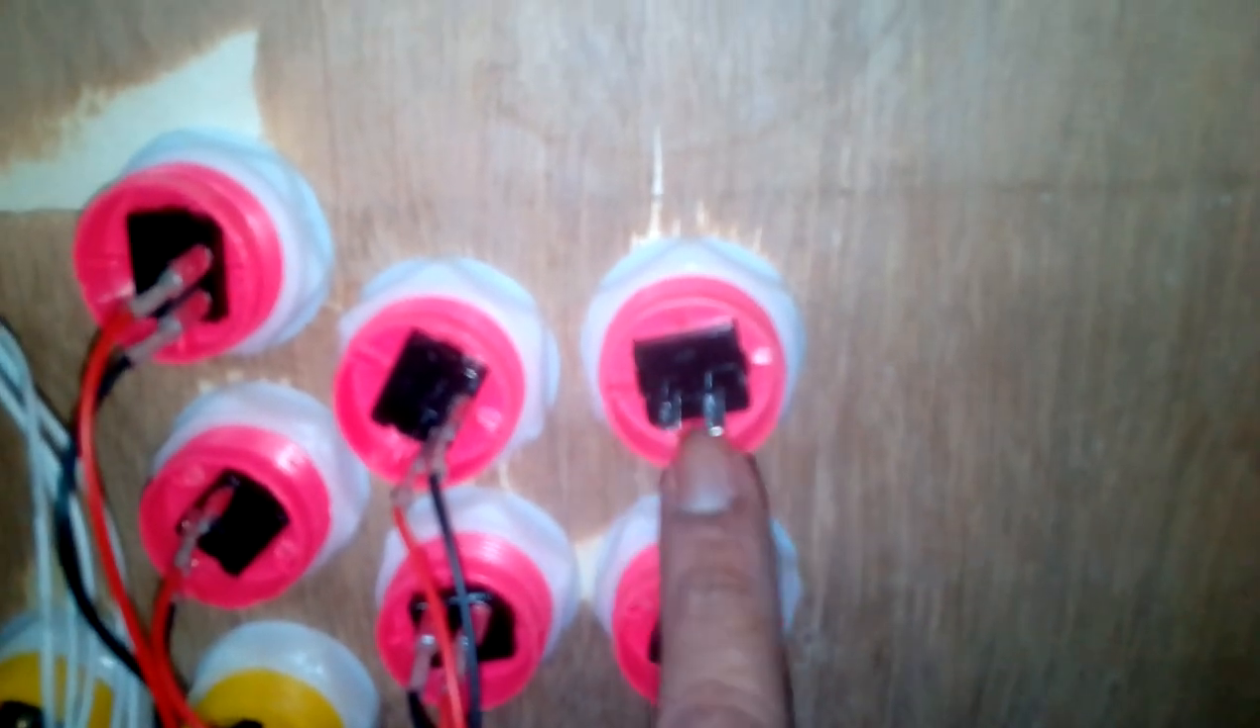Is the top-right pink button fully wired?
No.